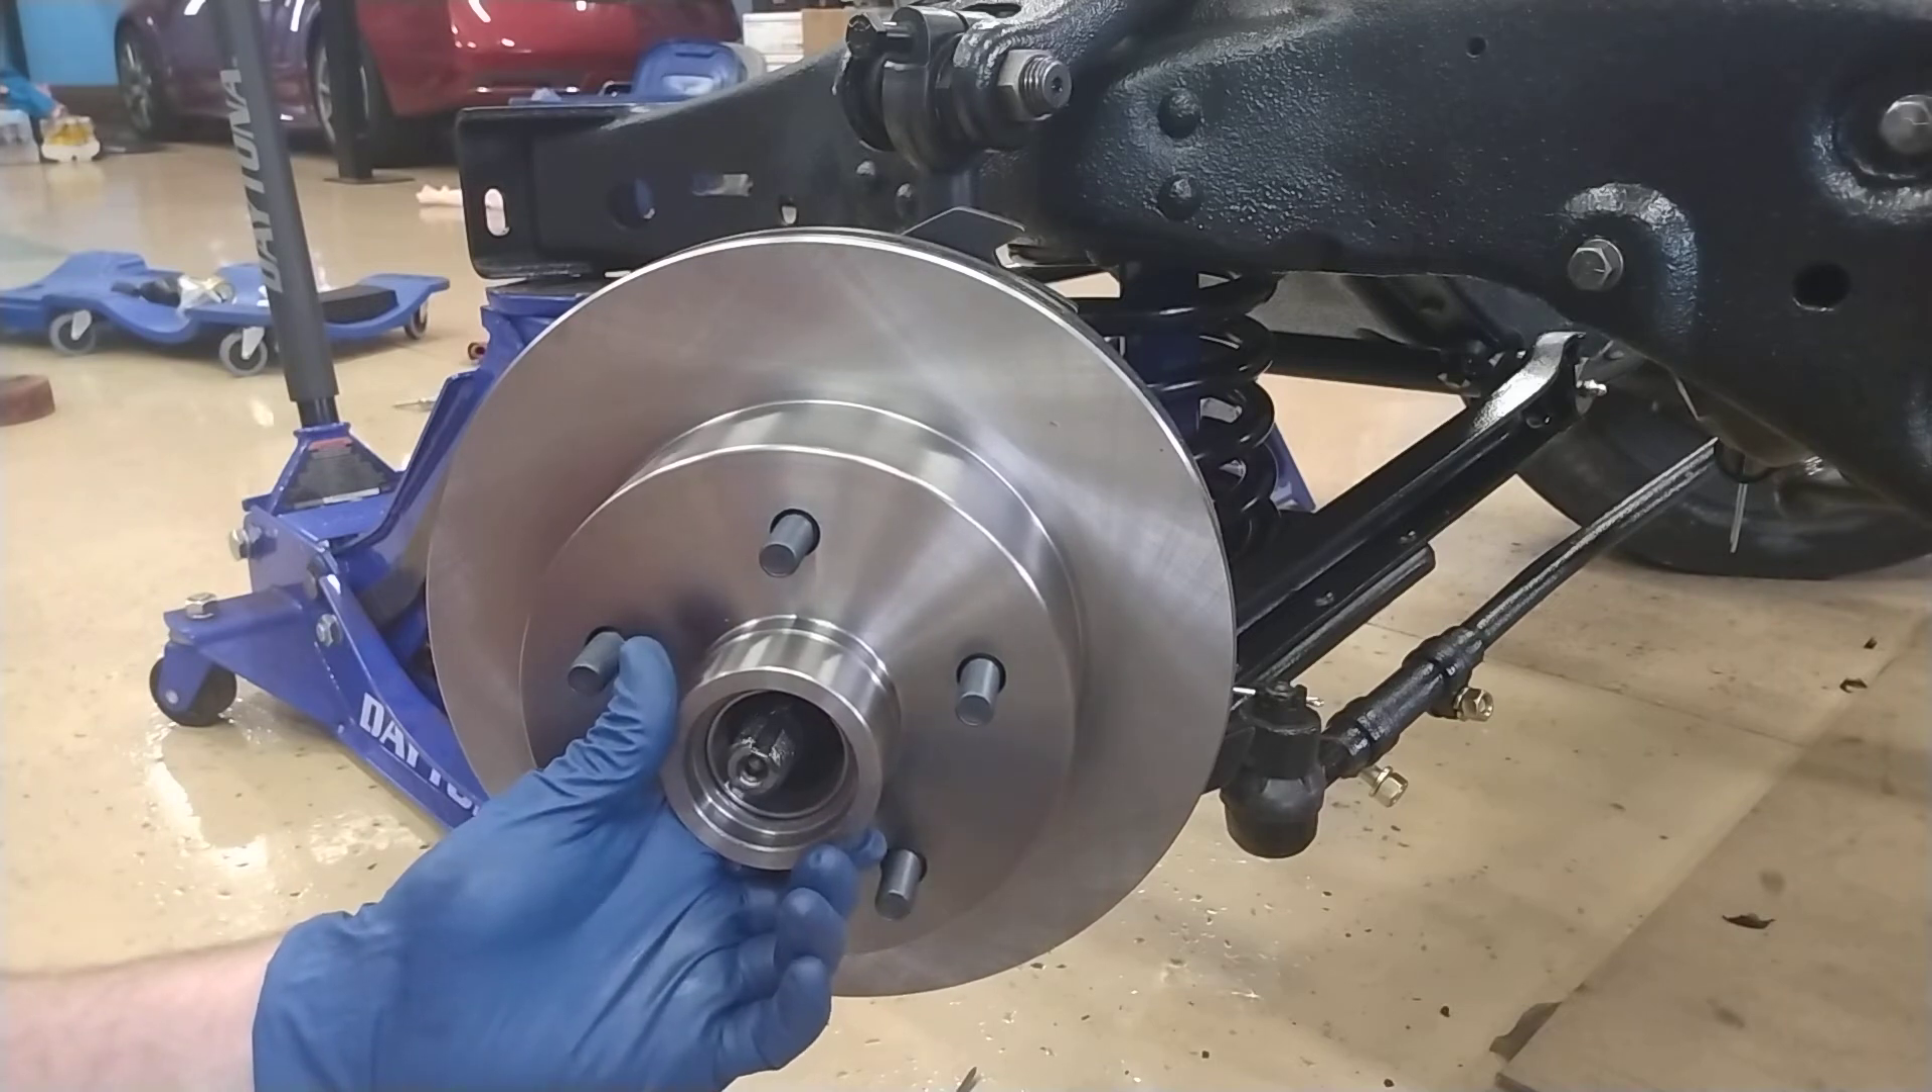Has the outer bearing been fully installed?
No.